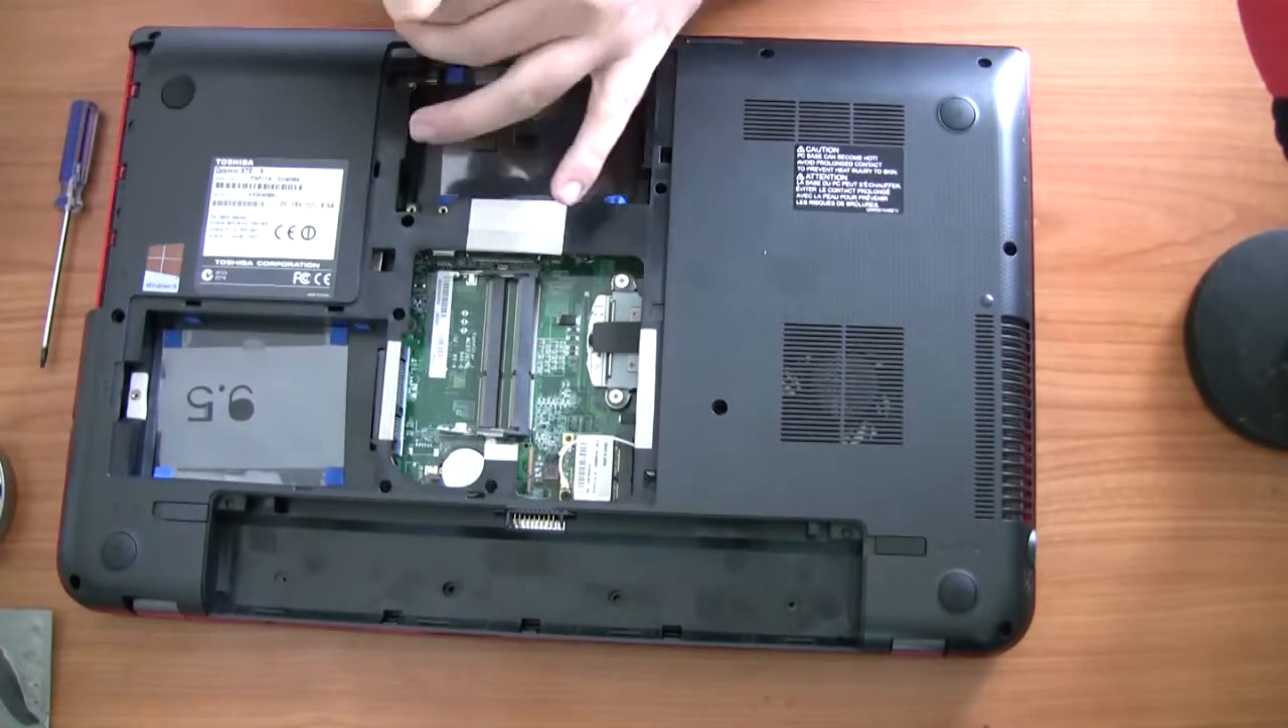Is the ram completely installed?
No.